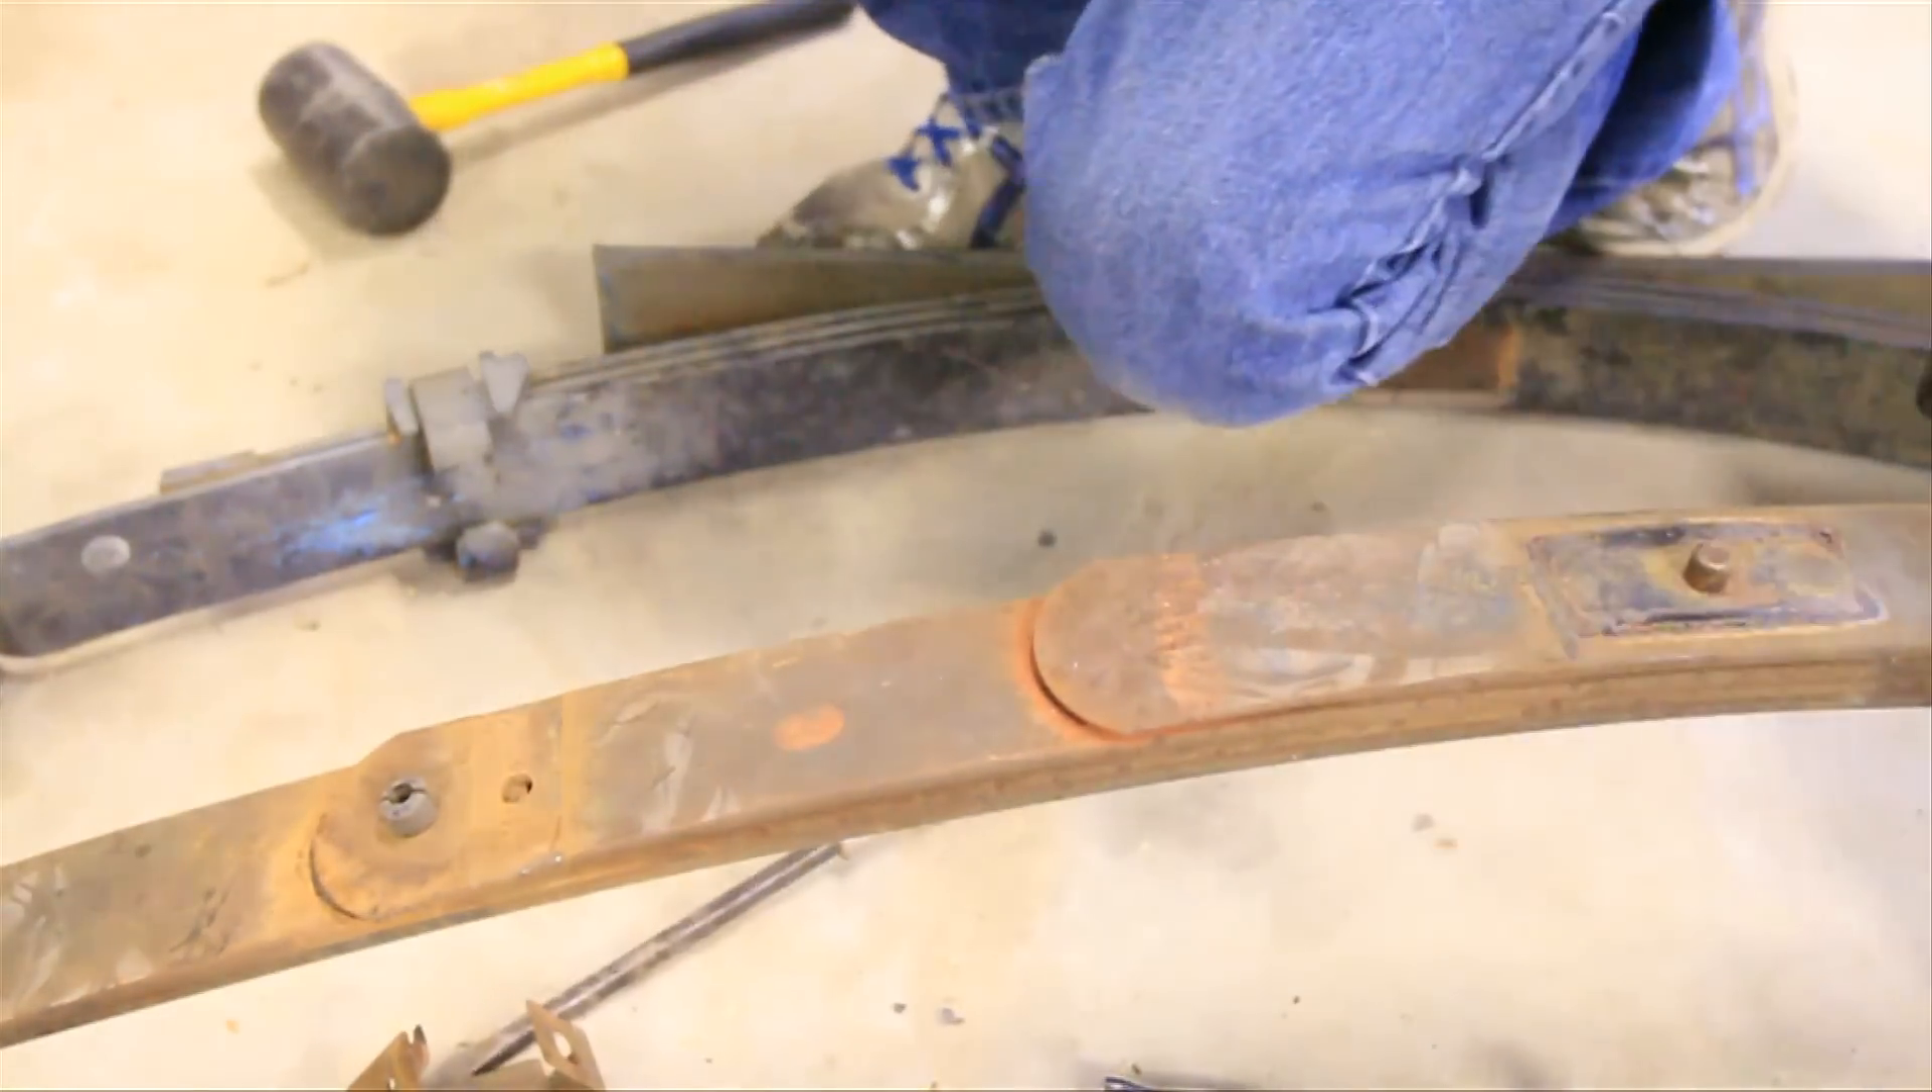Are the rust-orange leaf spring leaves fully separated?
No.